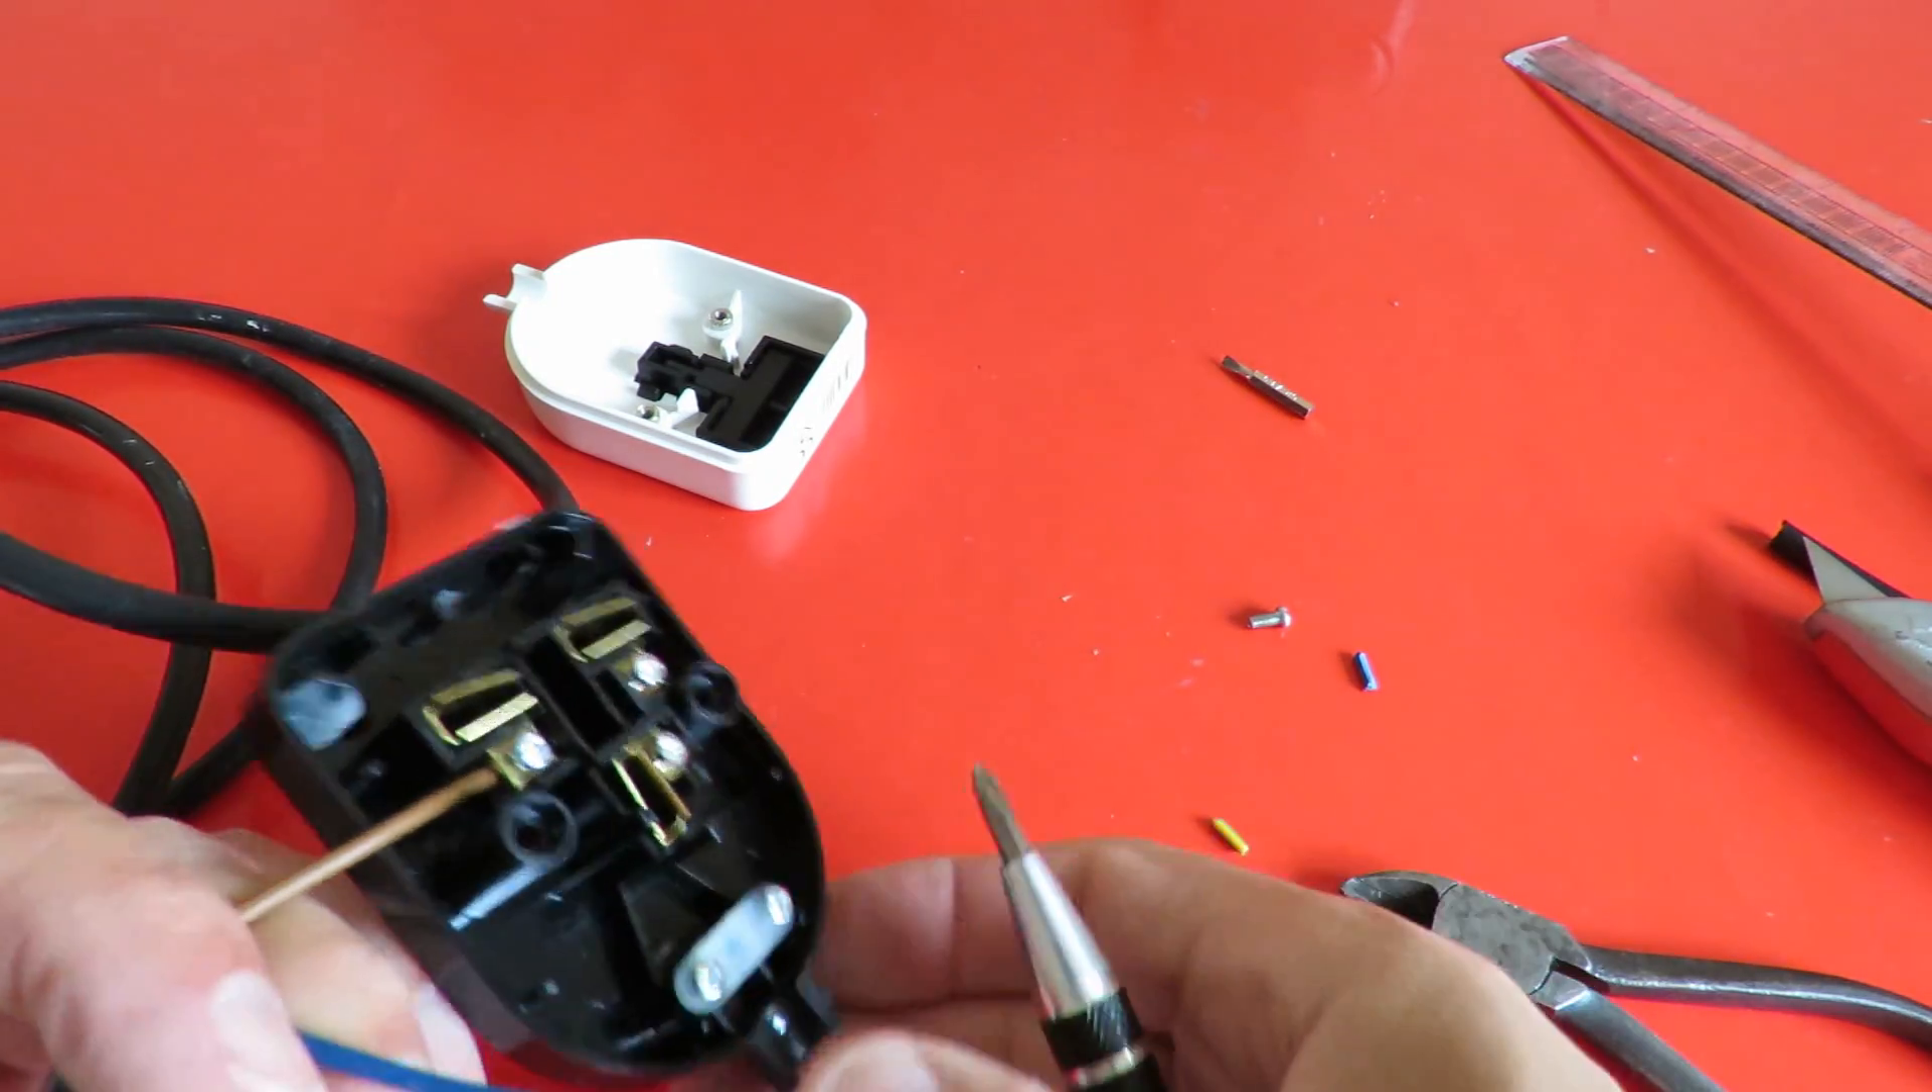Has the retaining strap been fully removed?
No.